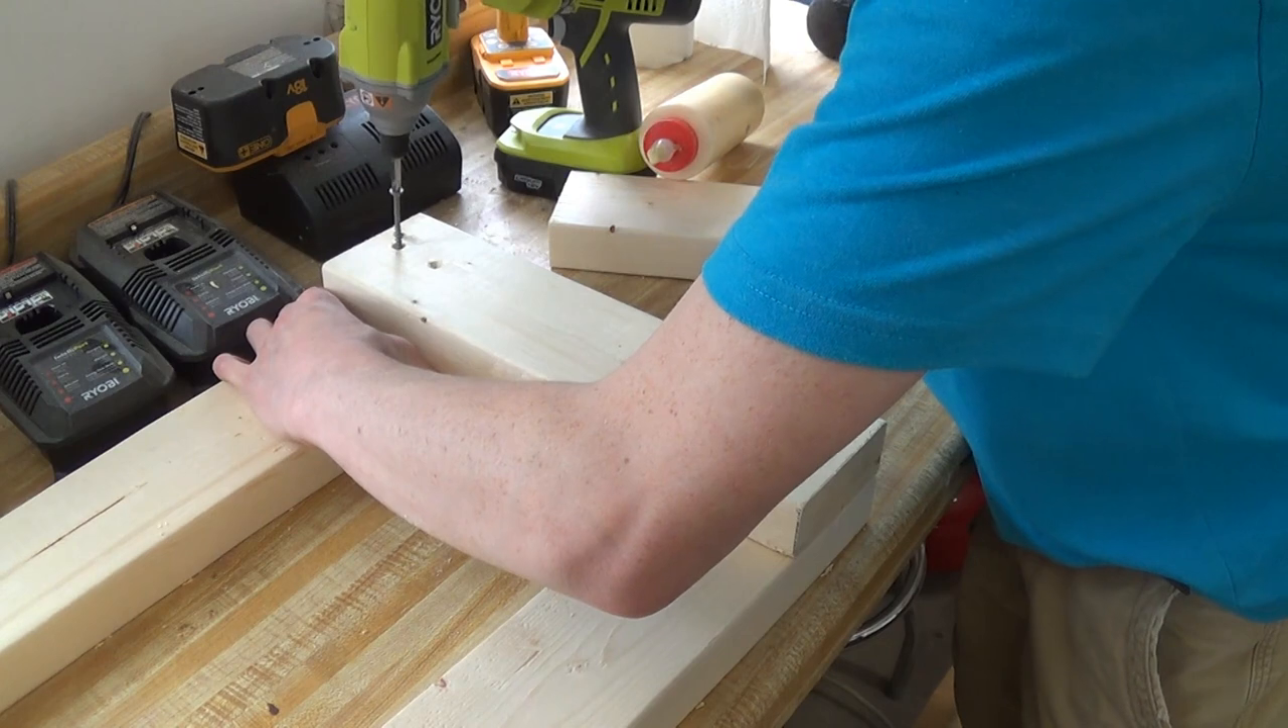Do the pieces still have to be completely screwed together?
Yes.